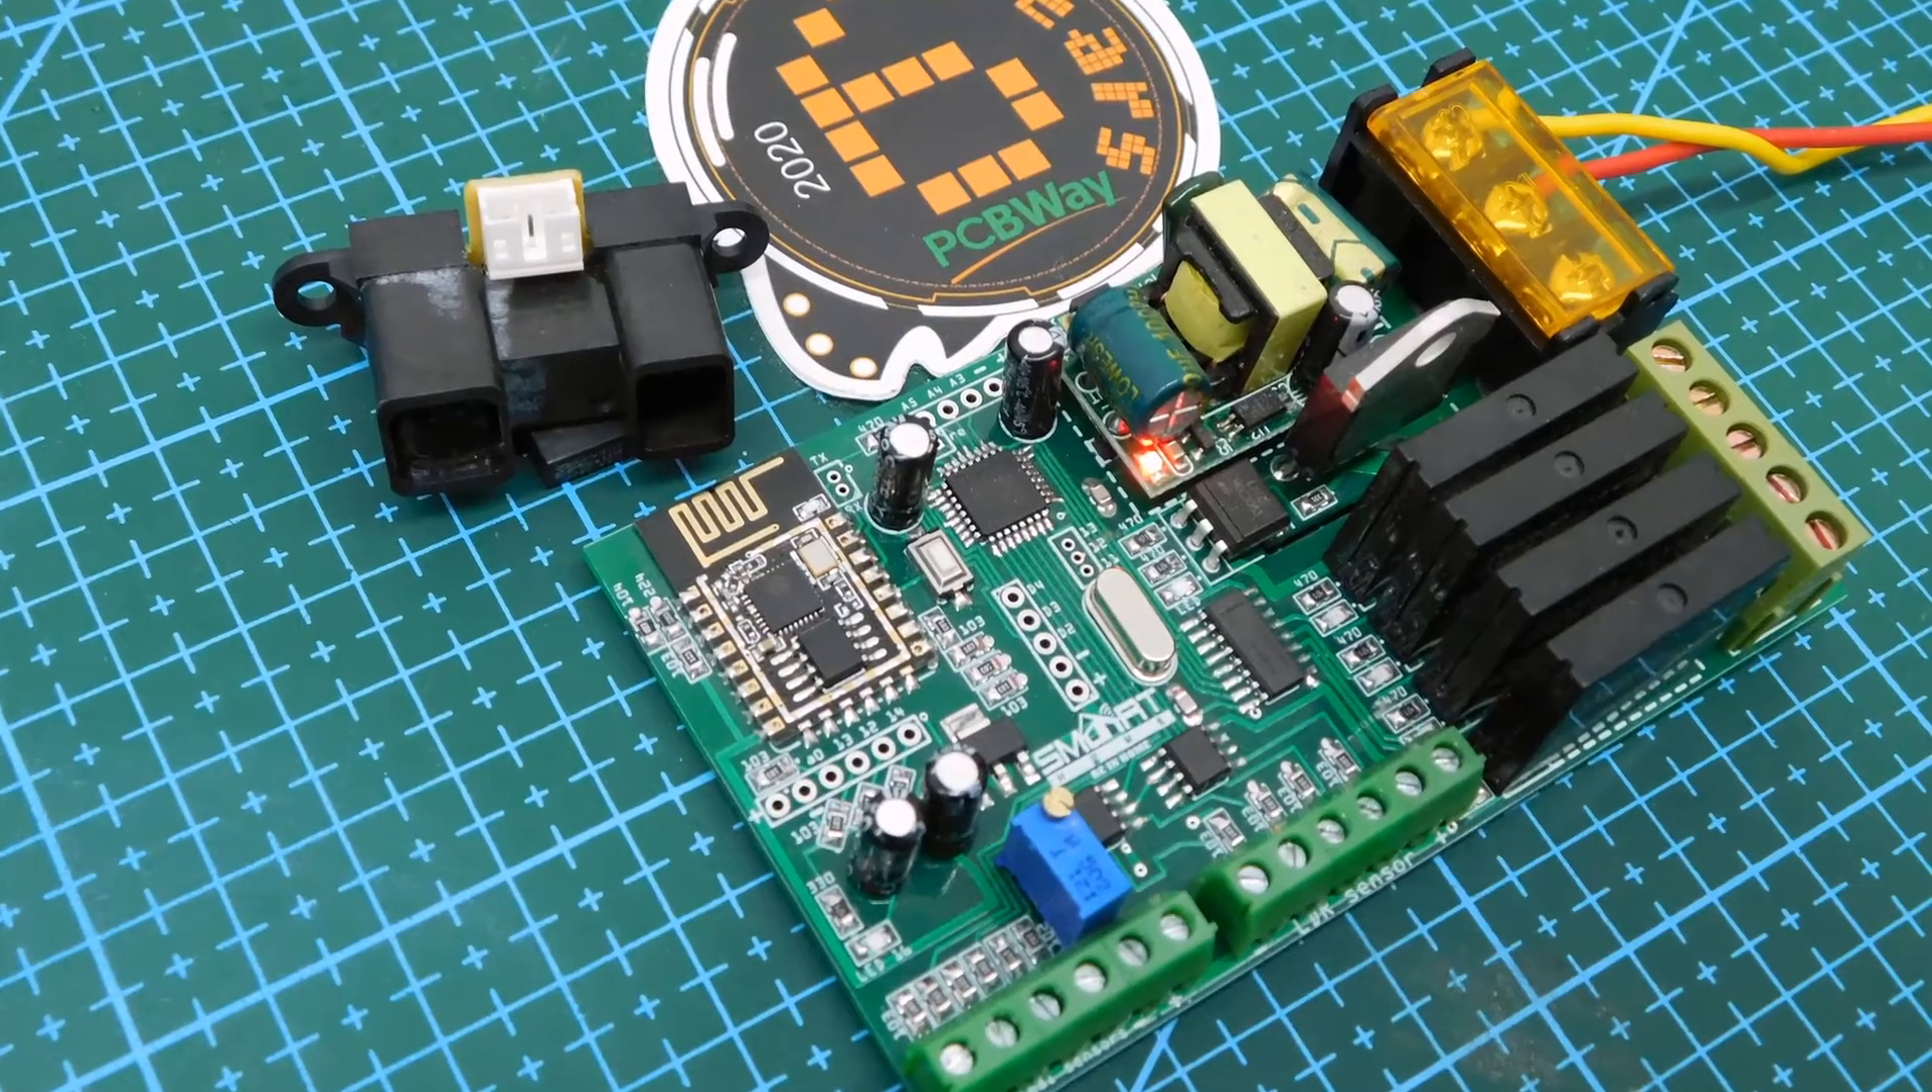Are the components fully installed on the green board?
Yes.